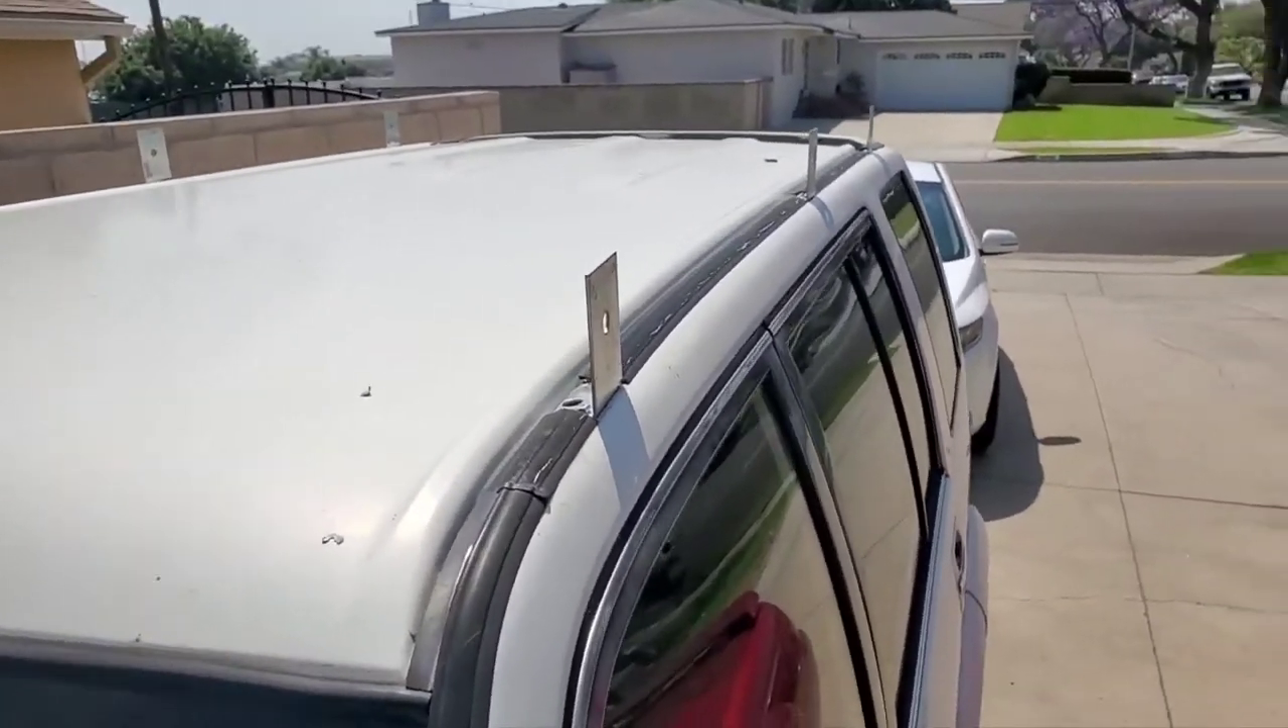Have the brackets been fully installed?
Yes.